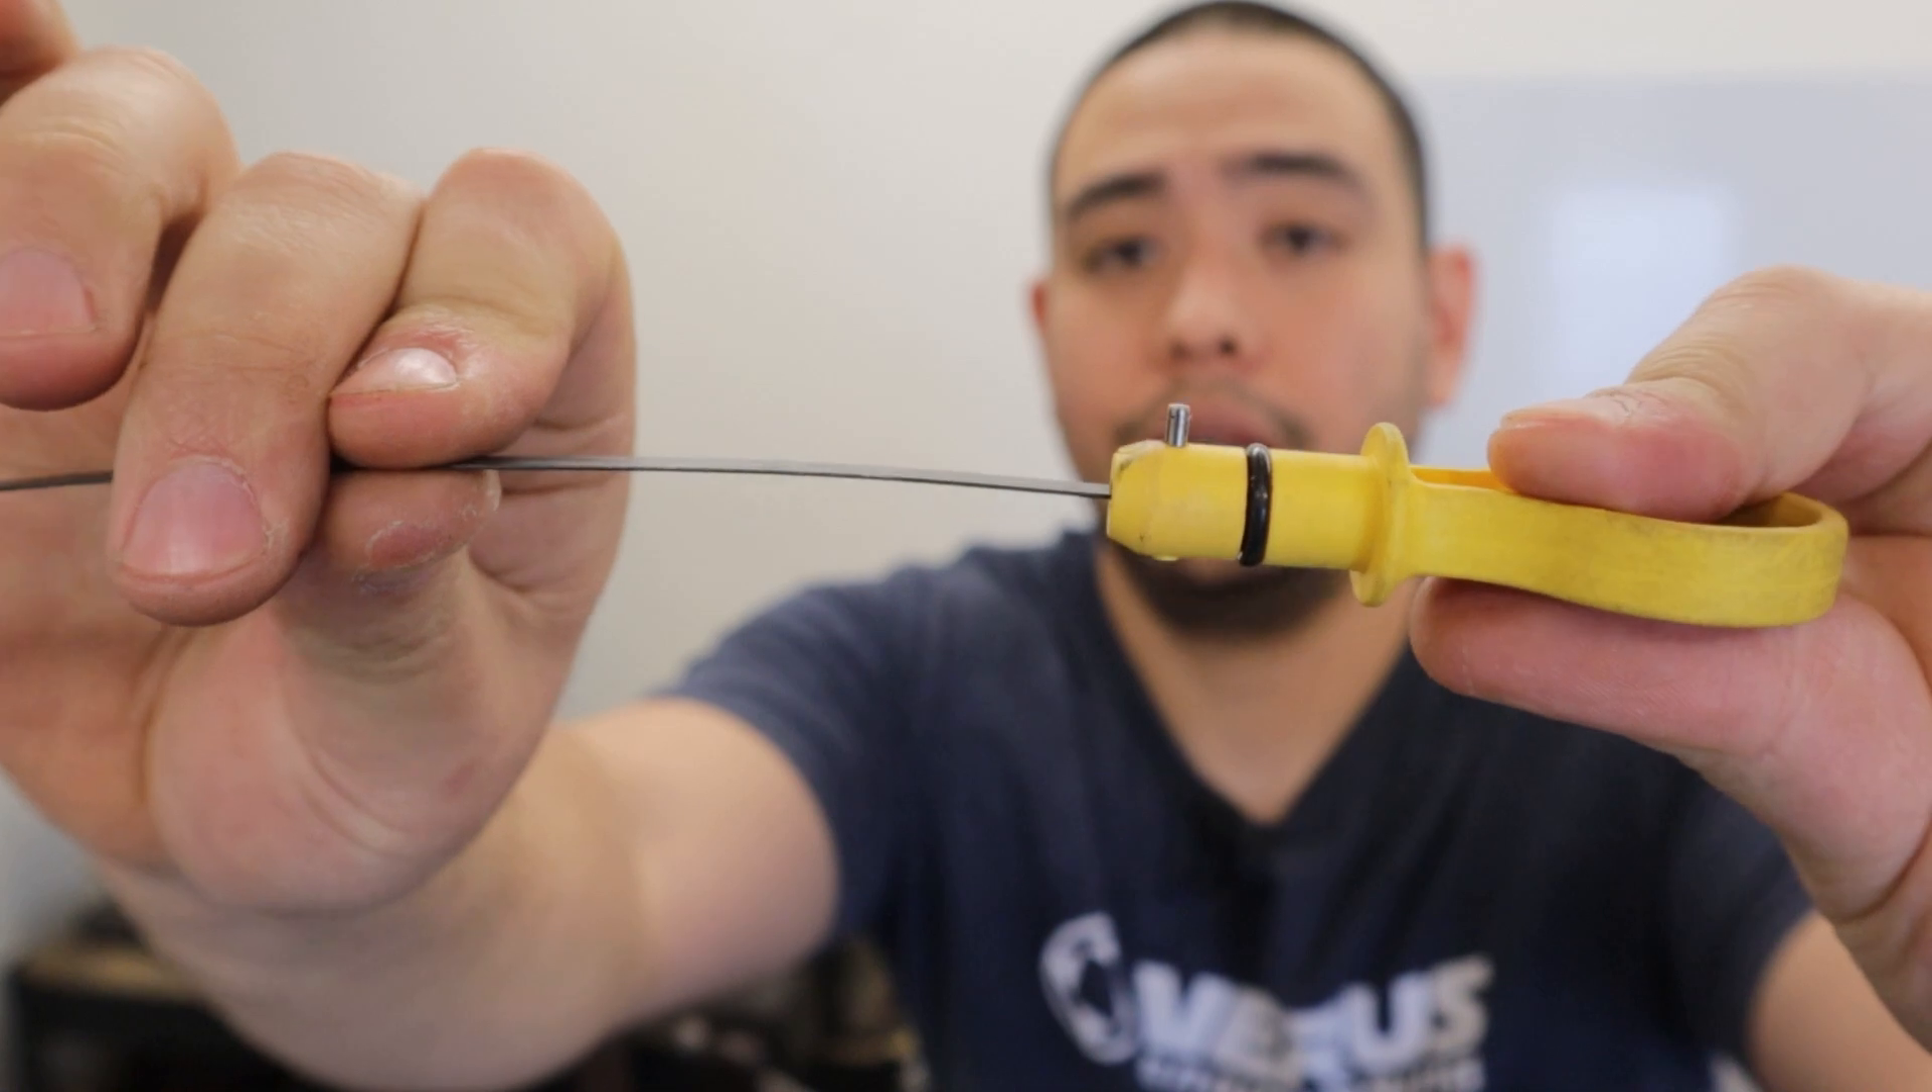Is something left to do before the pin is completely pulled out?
Yes.